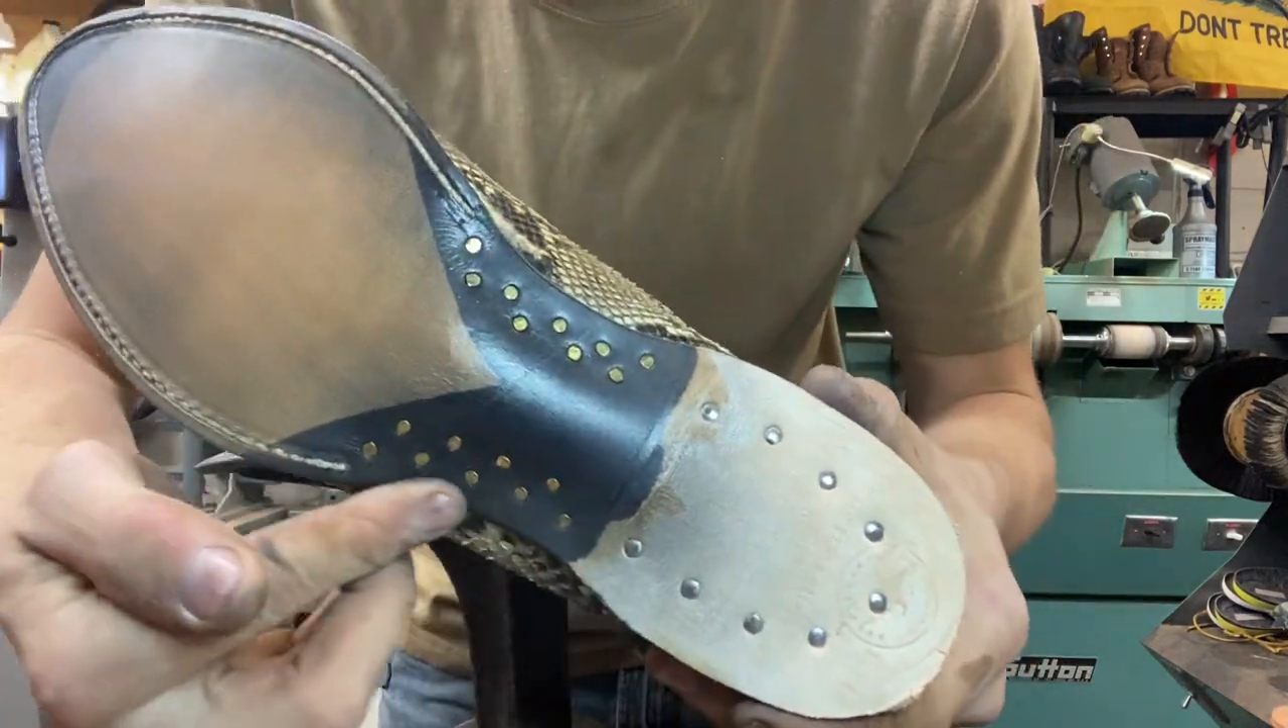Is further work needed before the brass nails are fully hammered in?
No.